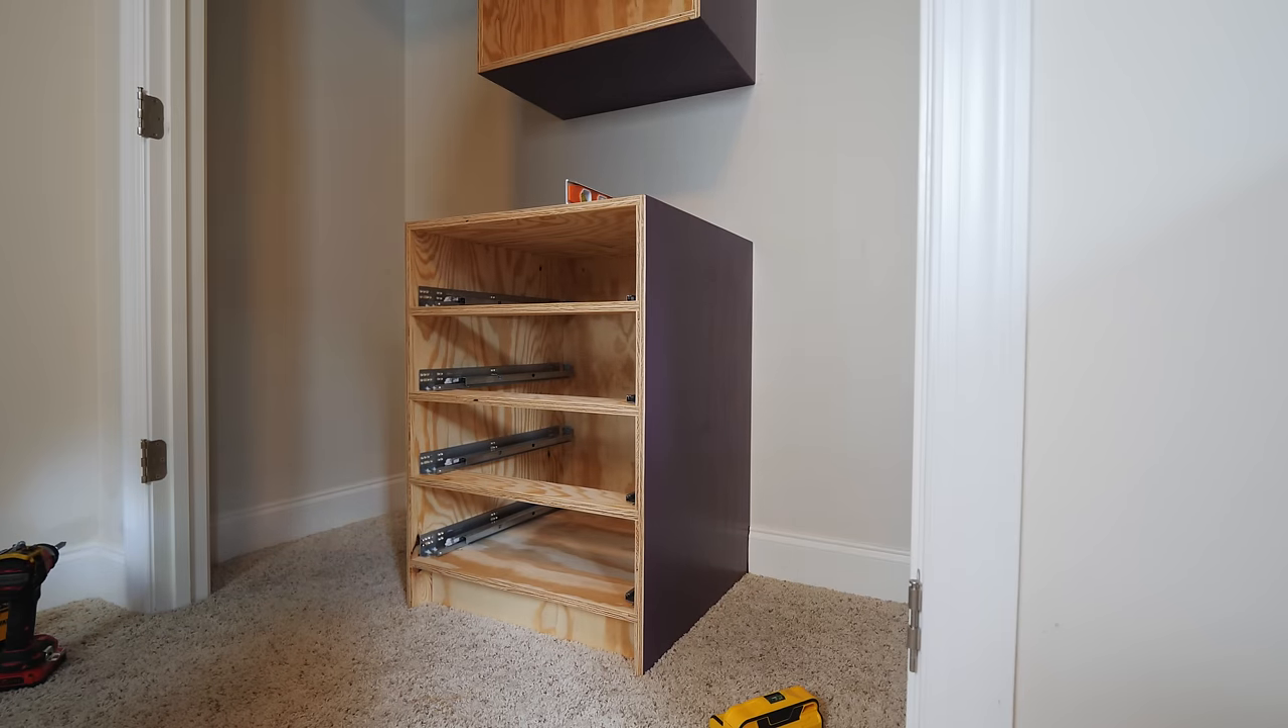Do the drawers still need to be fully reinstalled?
Yes.